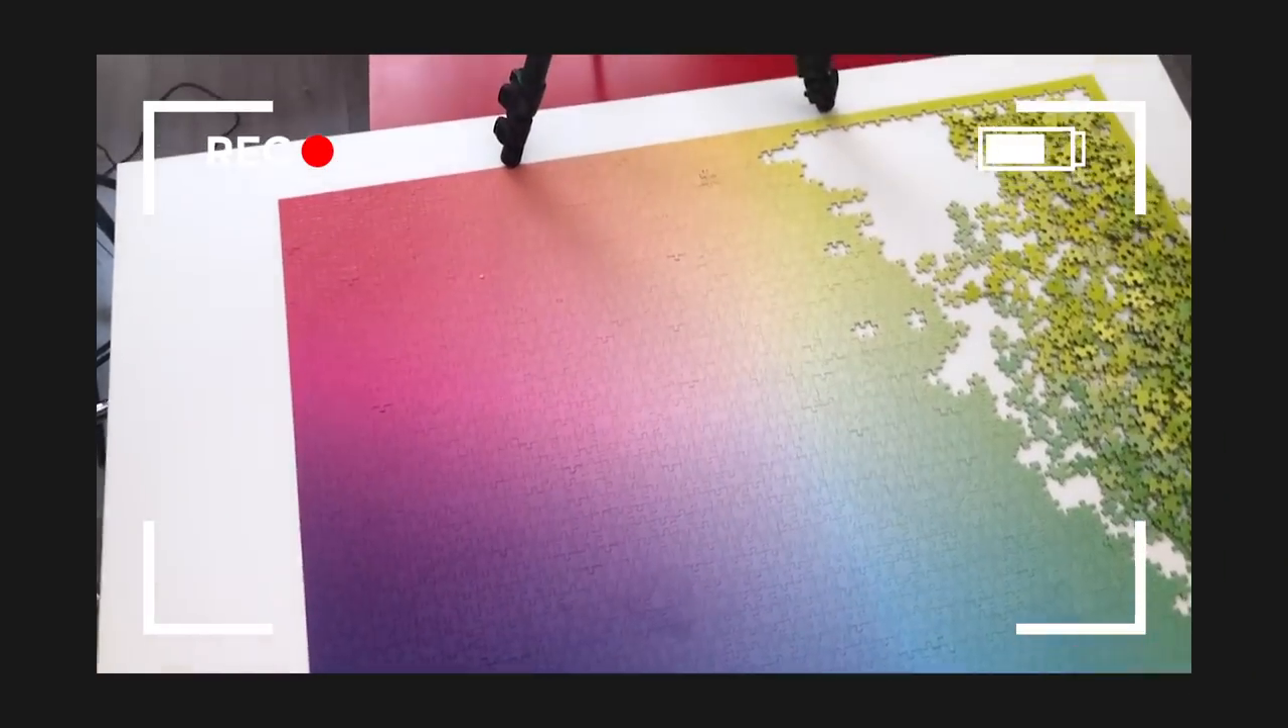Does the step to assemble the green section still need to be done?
Yes.